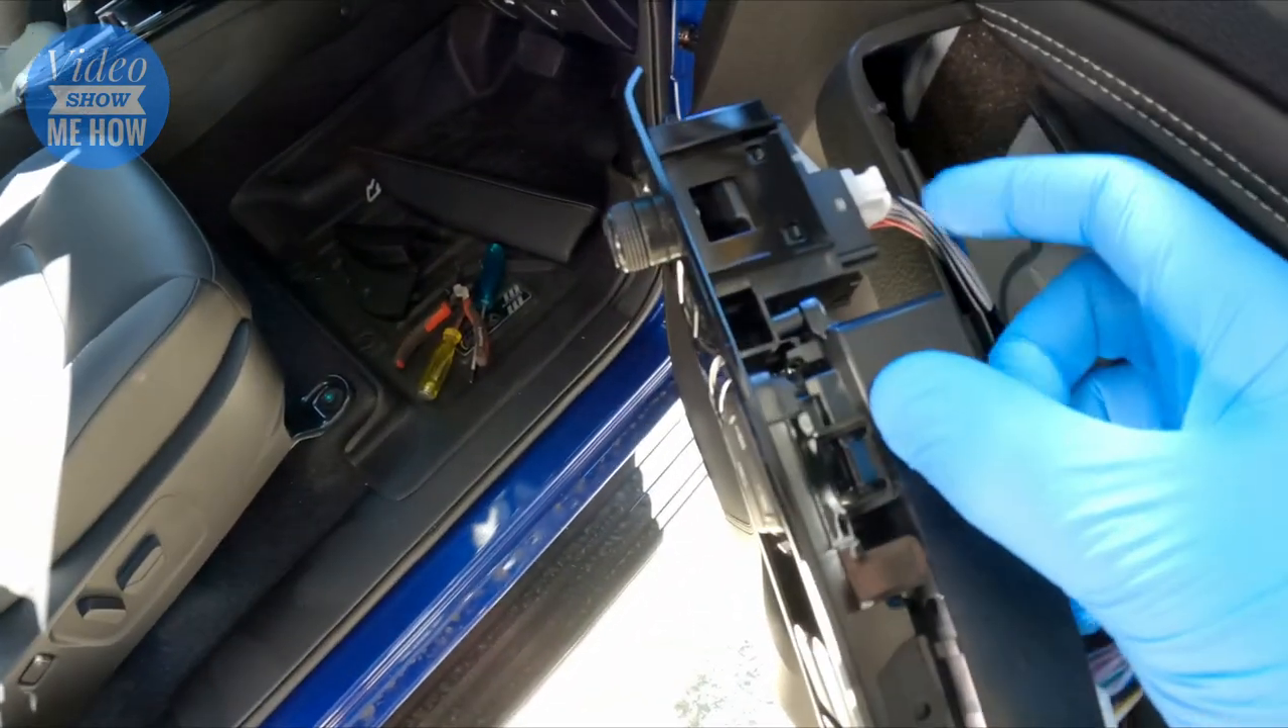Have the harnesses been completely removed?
No.